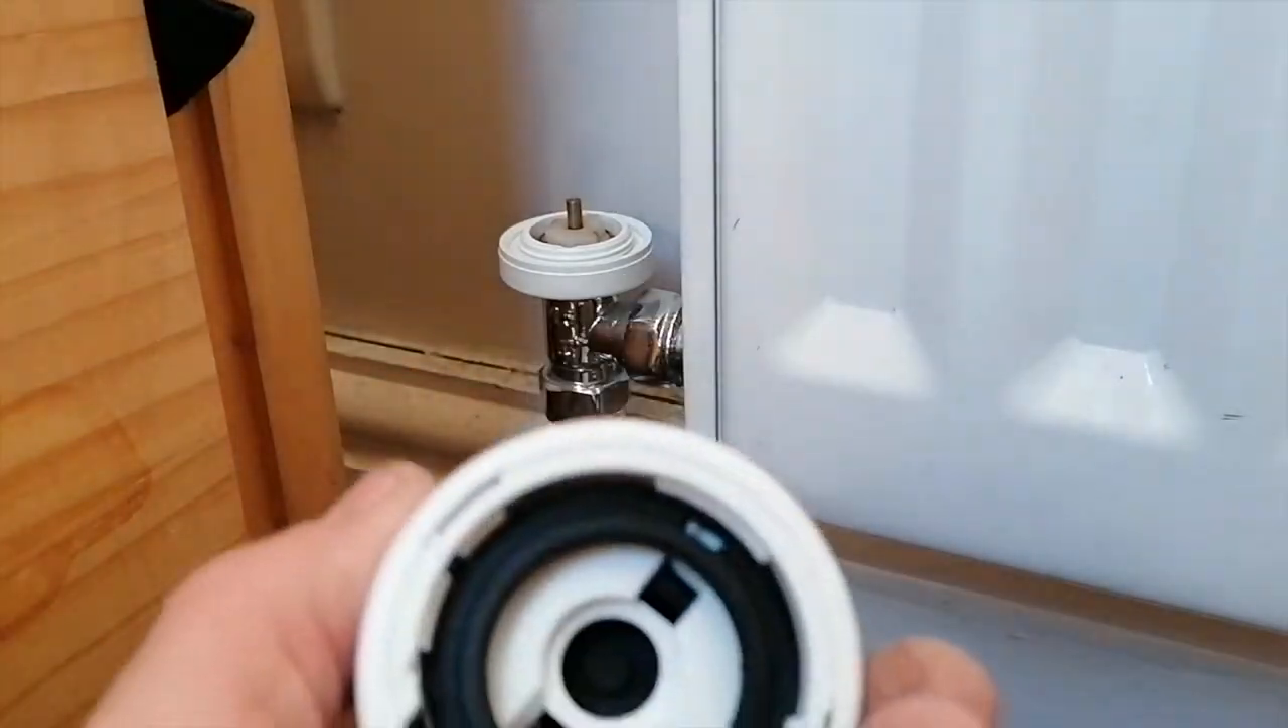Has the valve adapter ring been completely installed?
Yes.